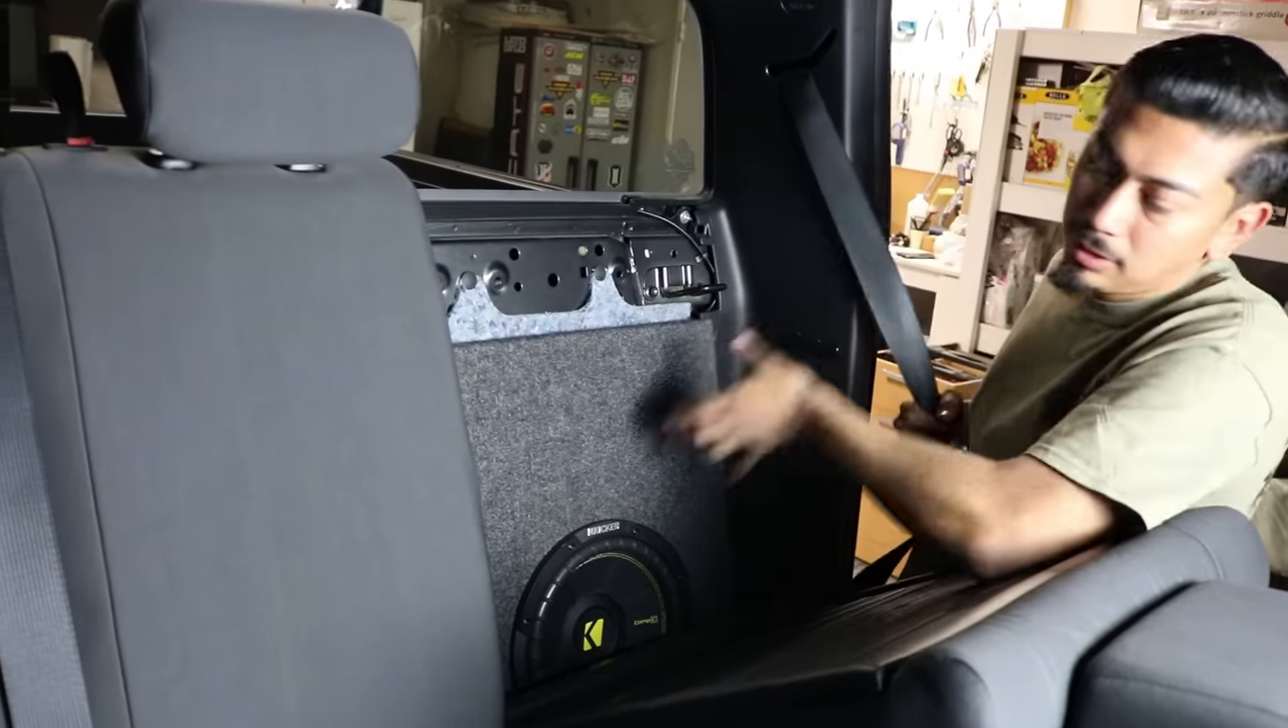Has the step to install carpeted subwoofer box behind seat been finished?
Yes.